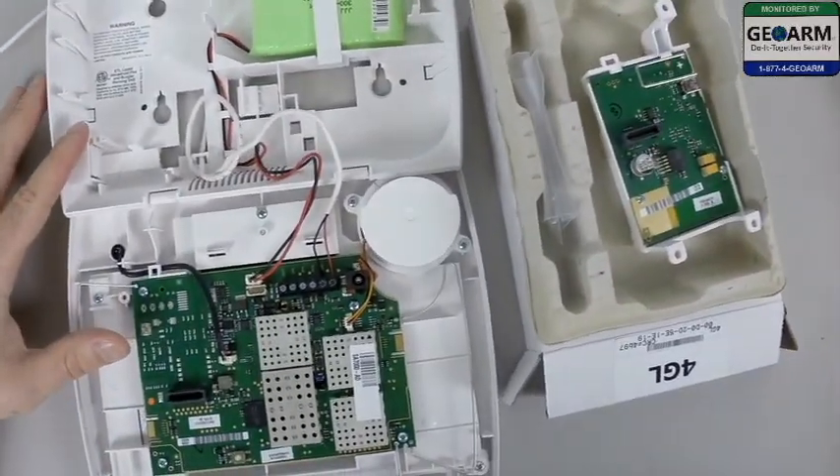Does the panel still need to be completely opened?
No.